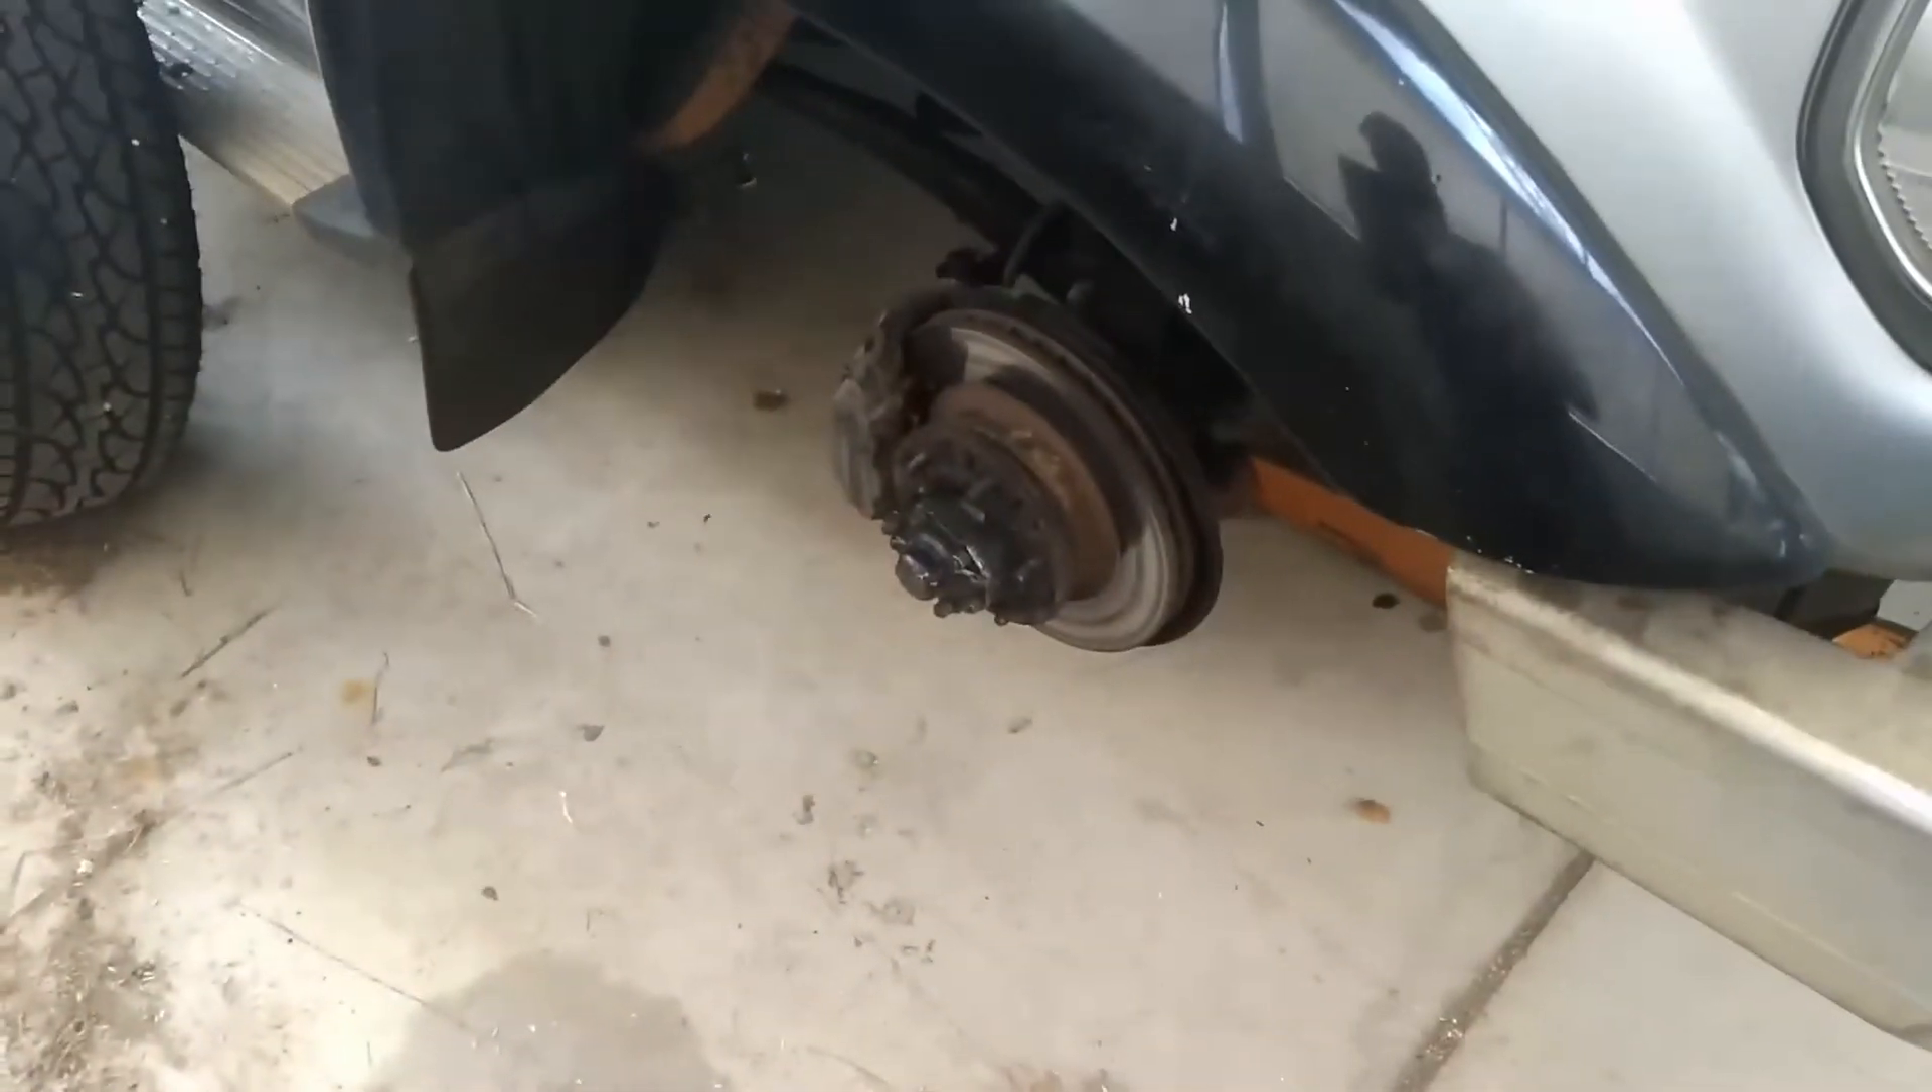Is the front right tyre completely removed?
Yes.